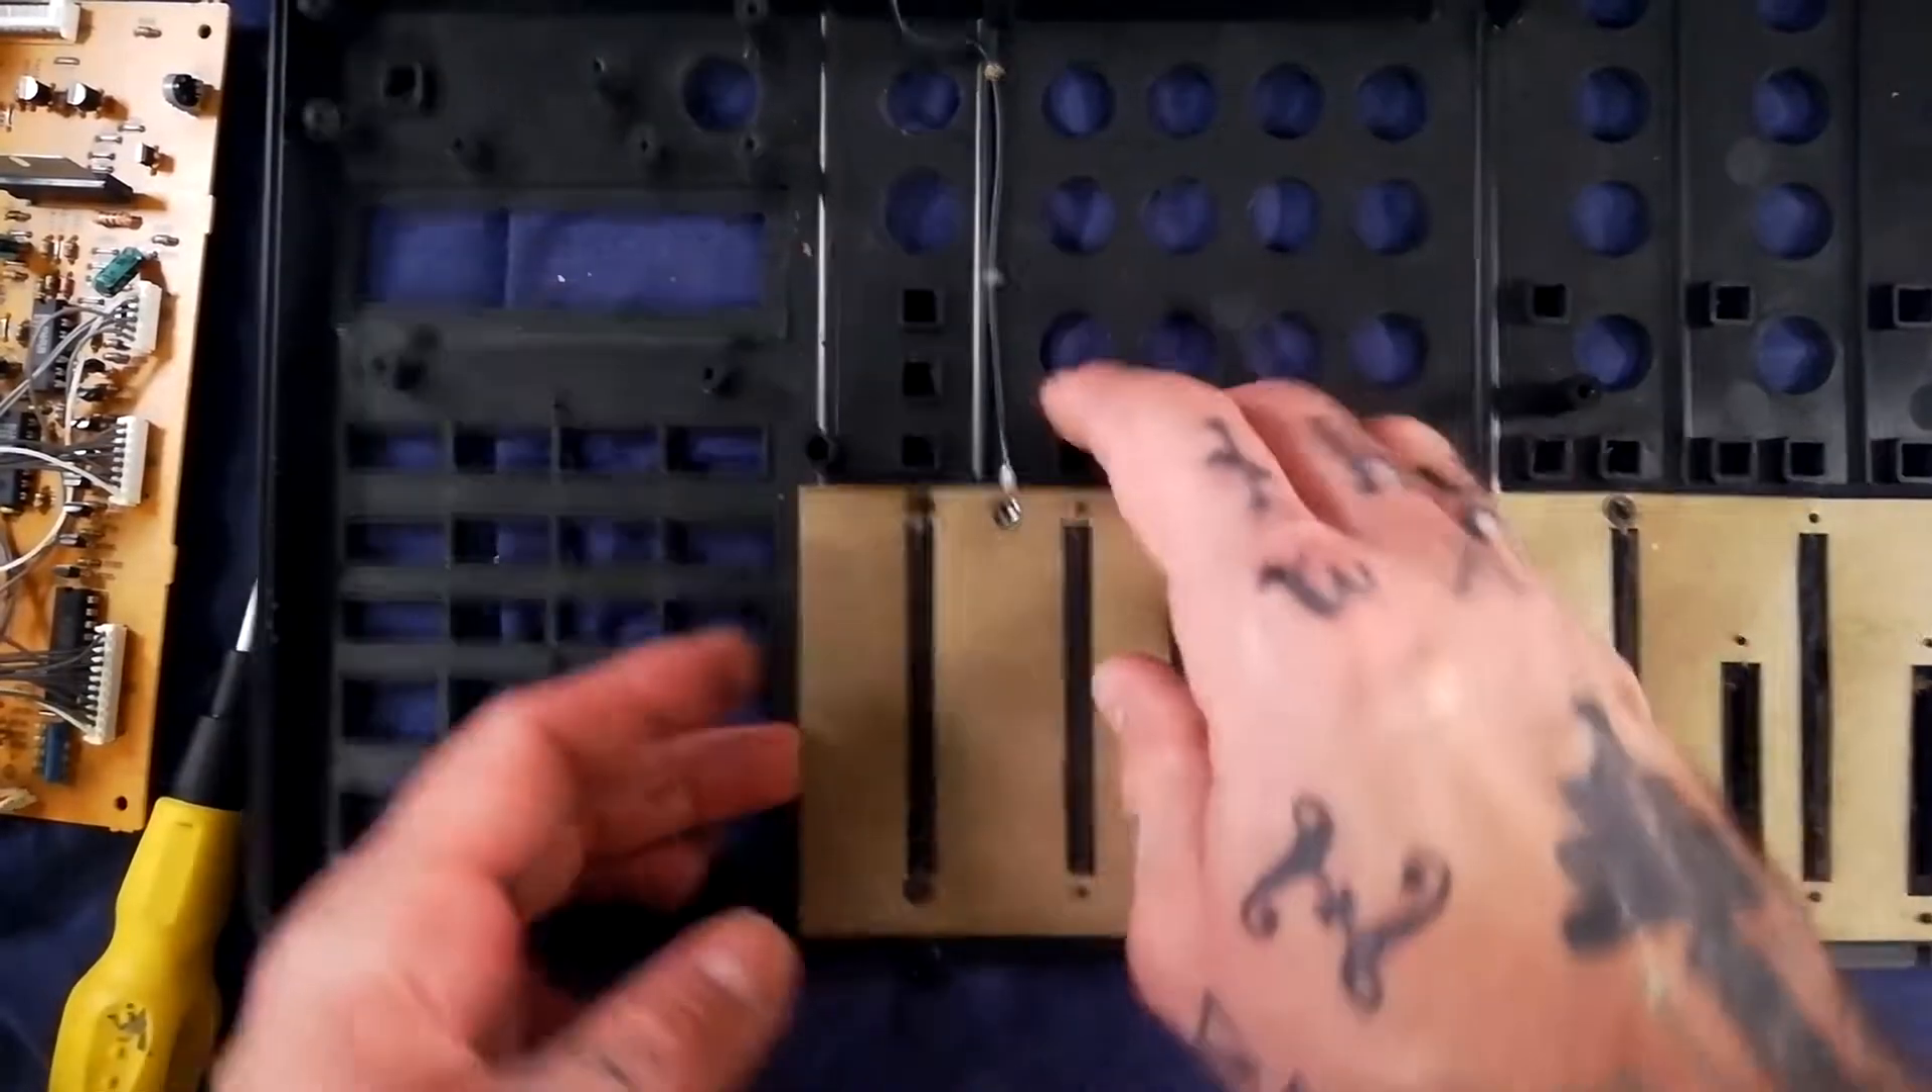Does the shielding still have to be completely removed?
Yes.